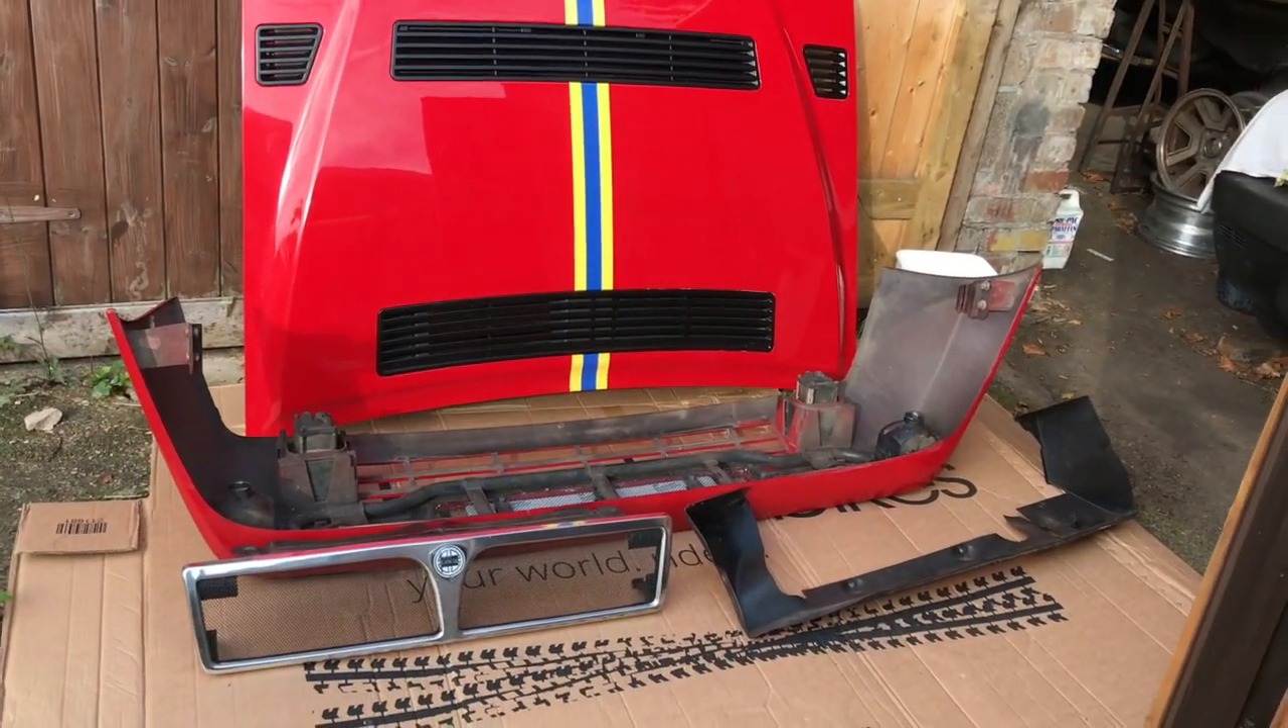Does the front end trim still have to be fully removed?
No.